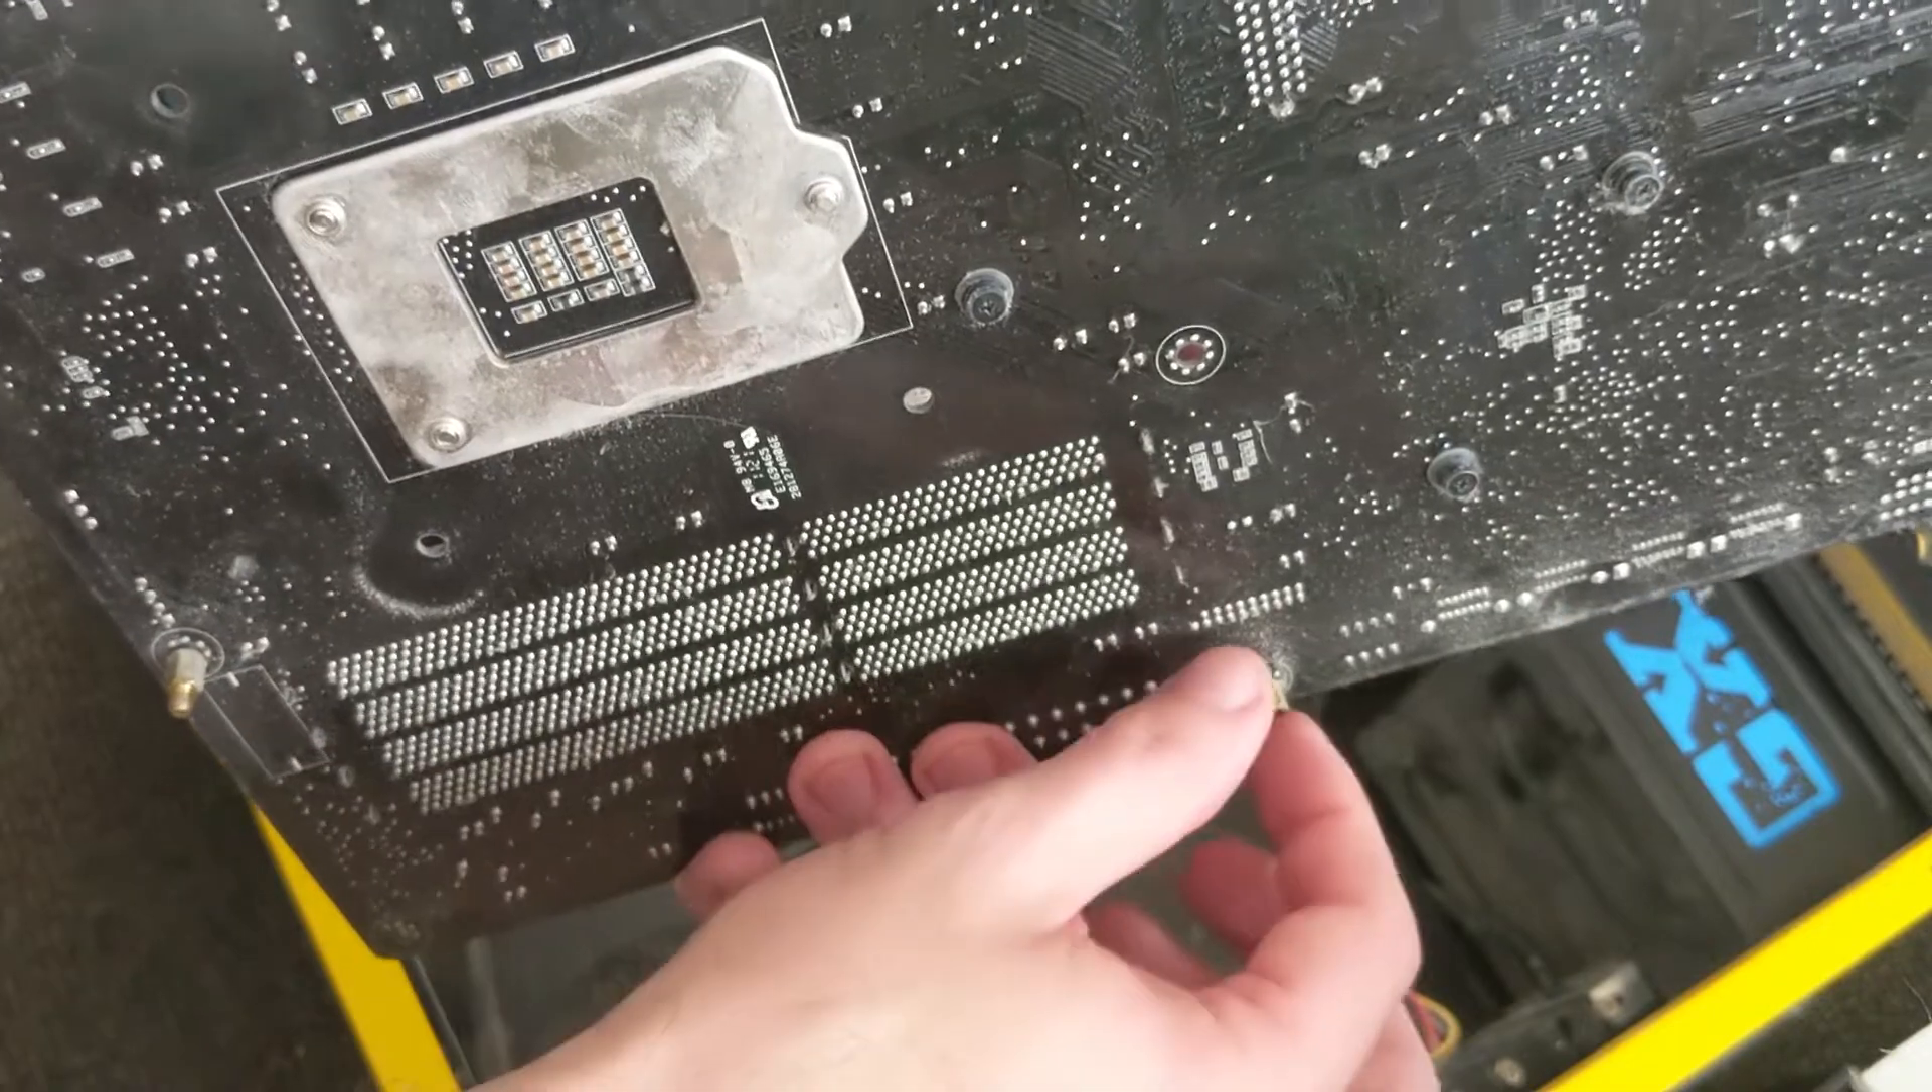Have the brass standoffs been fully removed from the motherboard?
No.